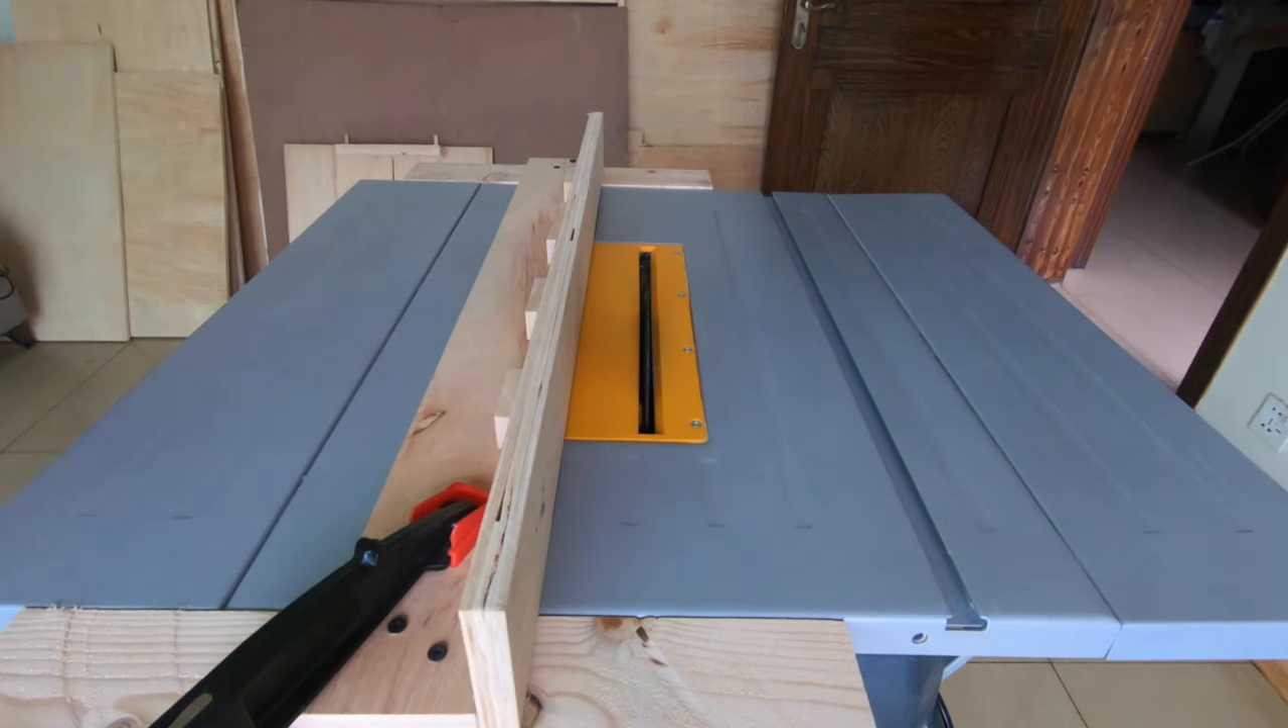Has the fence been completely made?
Yes.